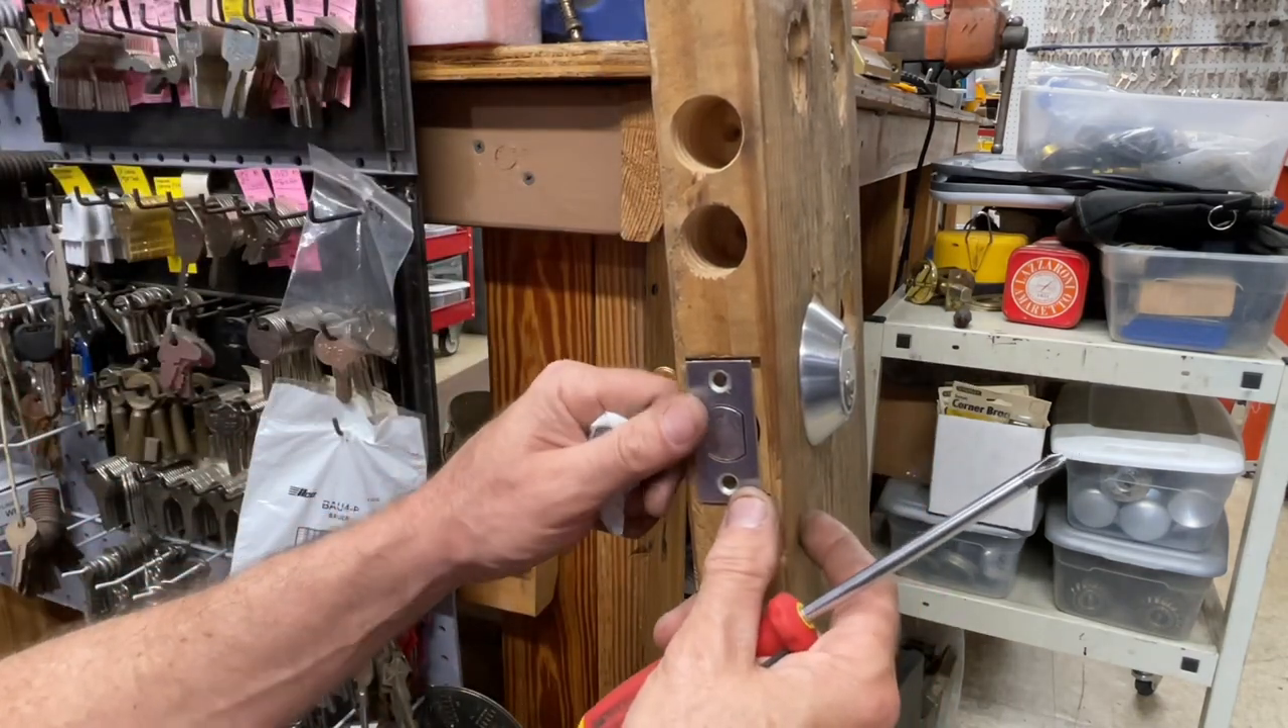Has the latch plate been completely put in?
No.